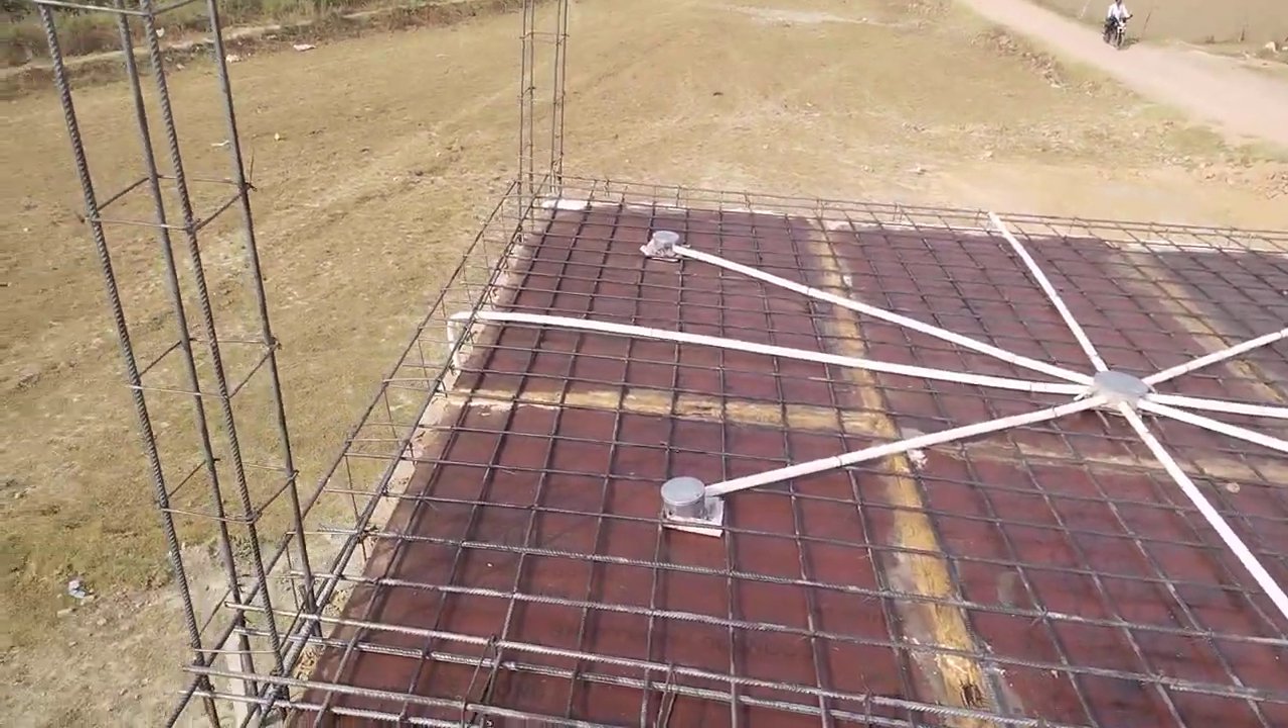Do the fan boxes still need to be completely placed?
No.